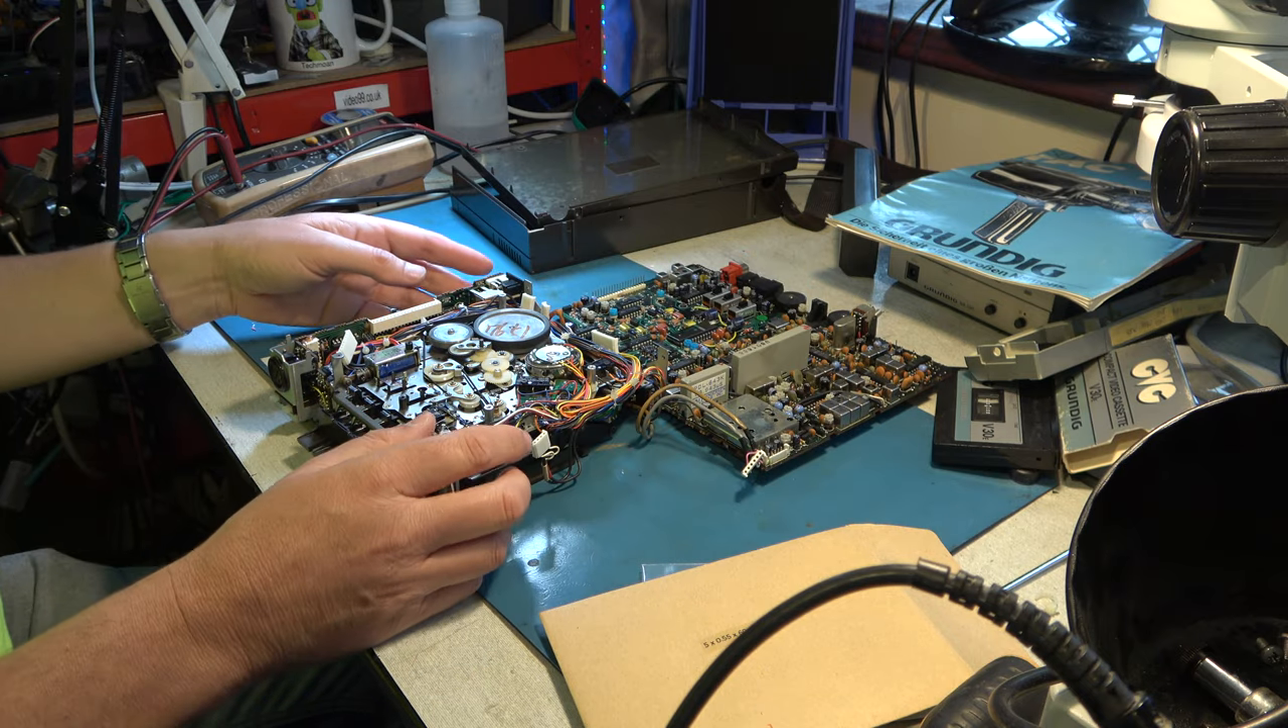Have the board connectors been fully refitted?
No.